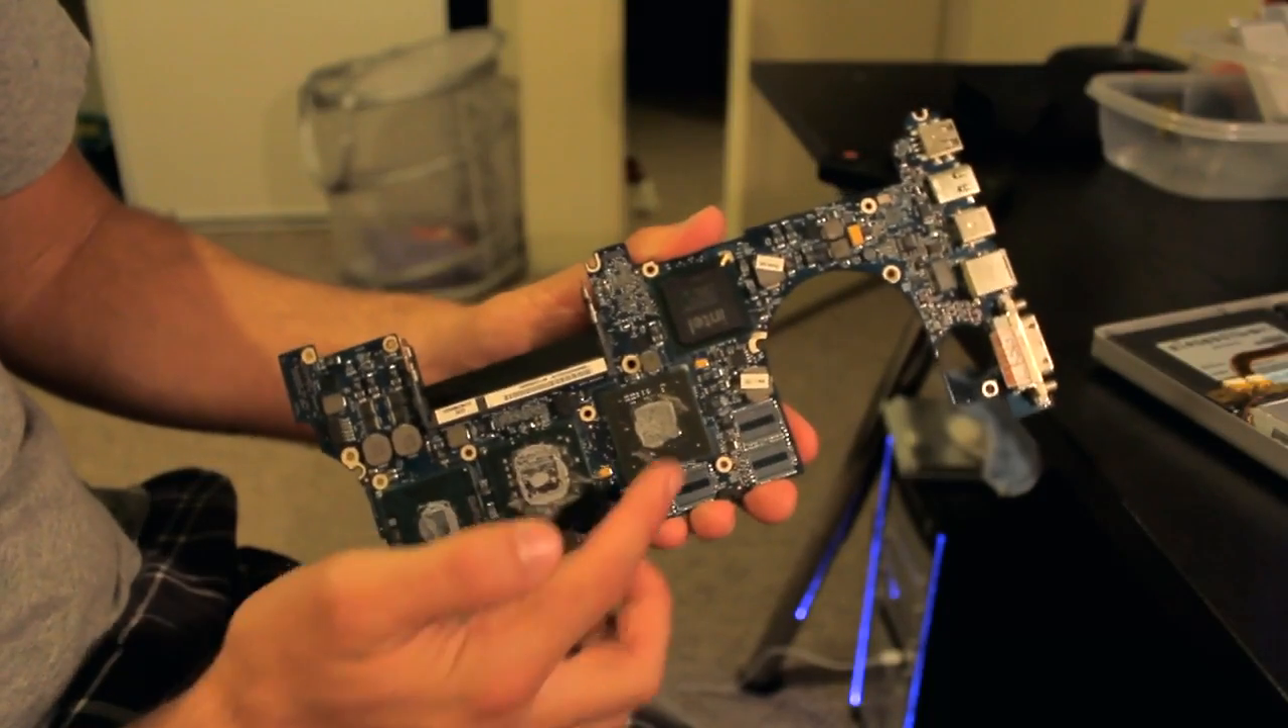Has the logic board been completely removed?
Yes.